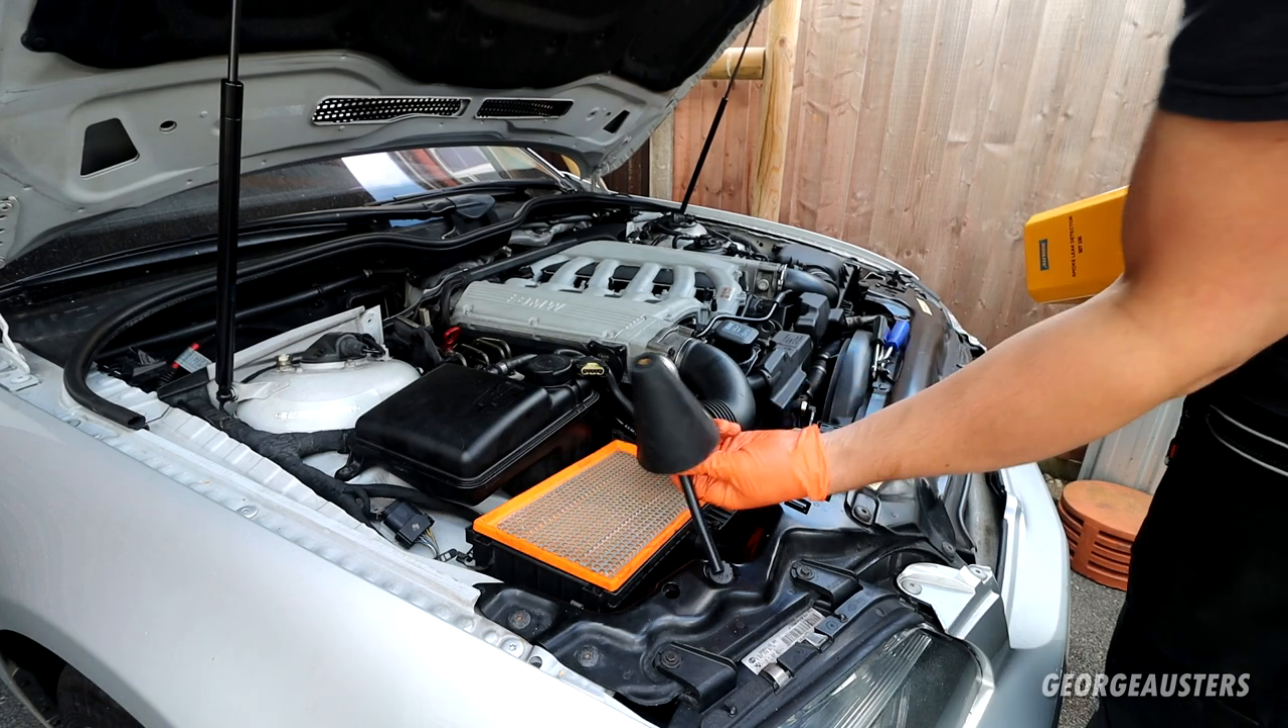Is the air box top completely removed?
Yes.